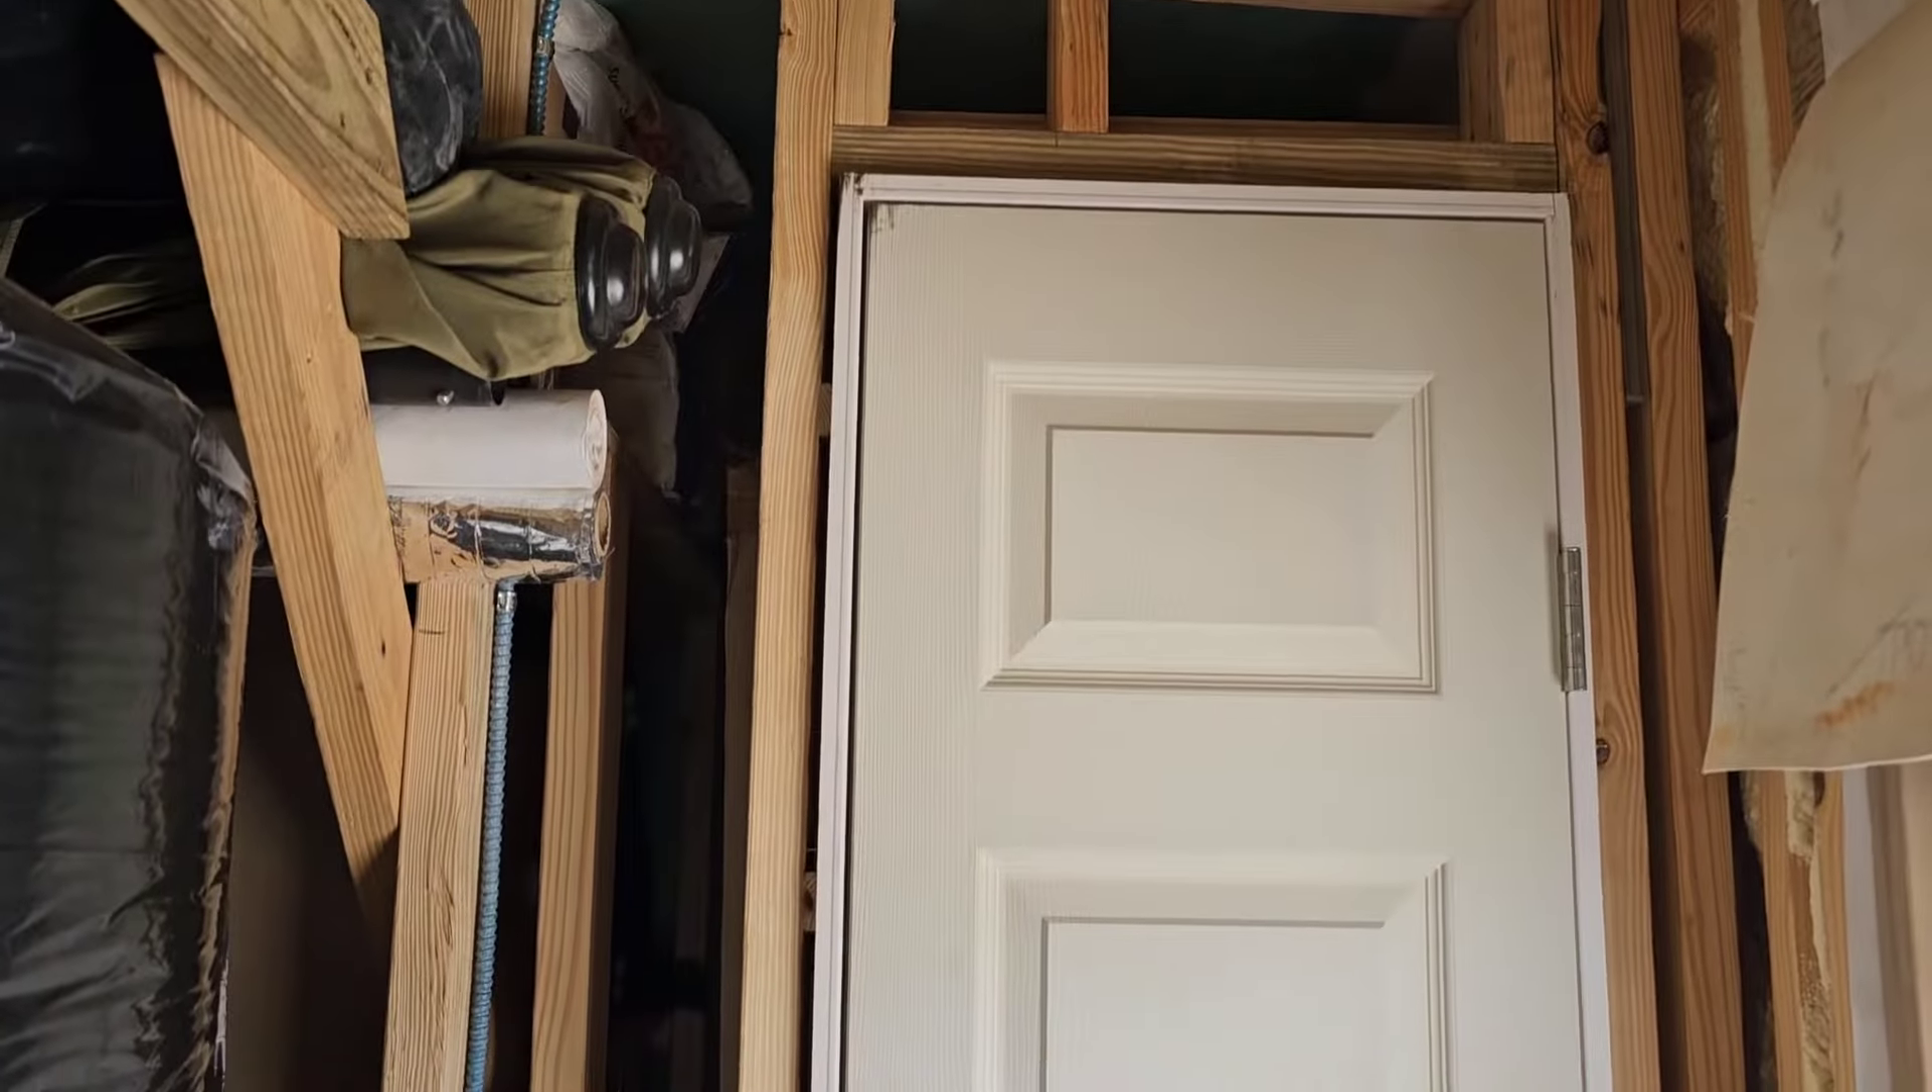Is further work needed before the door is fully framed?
No.